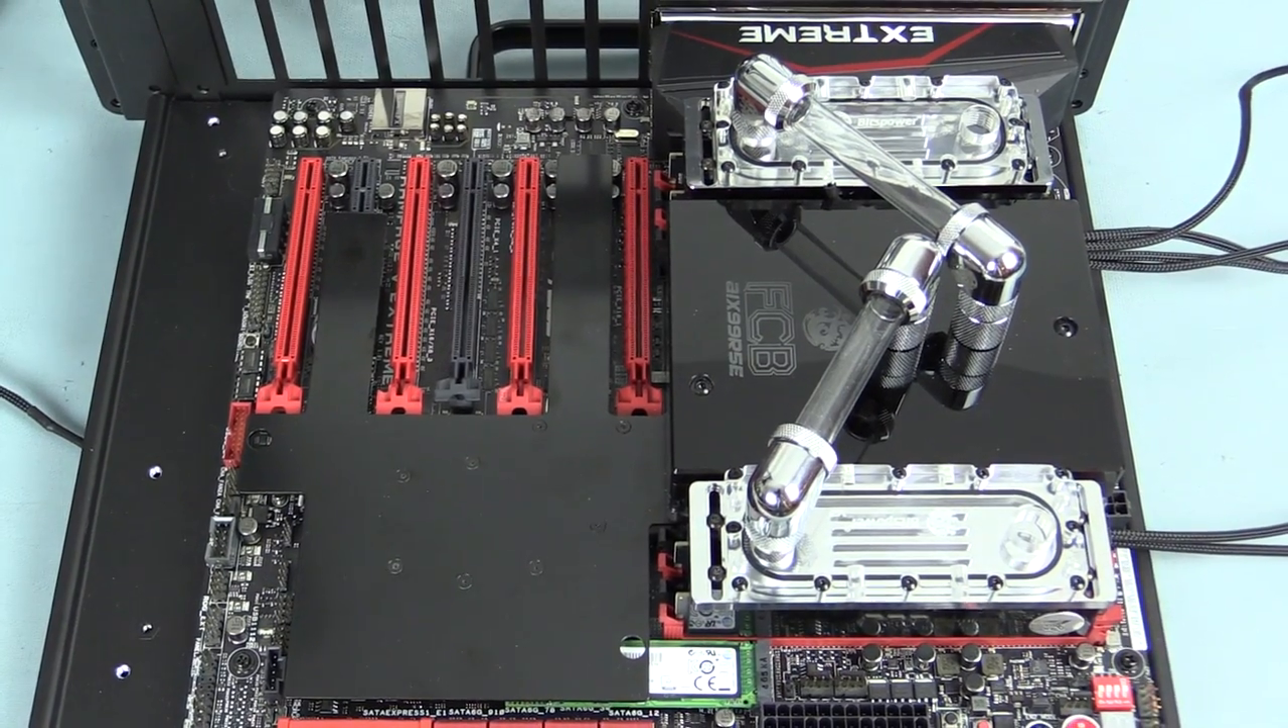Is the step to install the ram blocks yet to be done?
No.